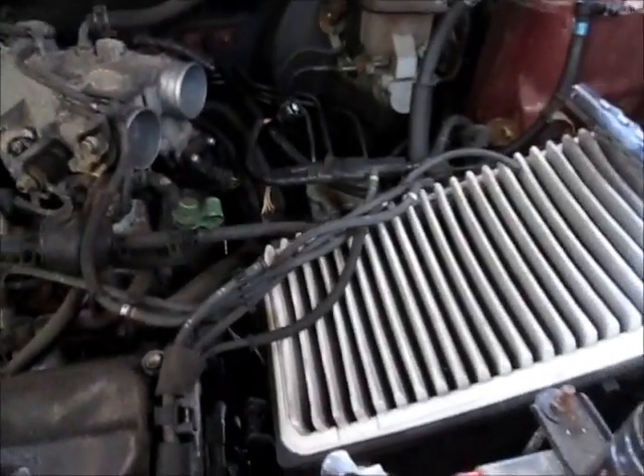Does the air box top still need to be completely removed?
No.